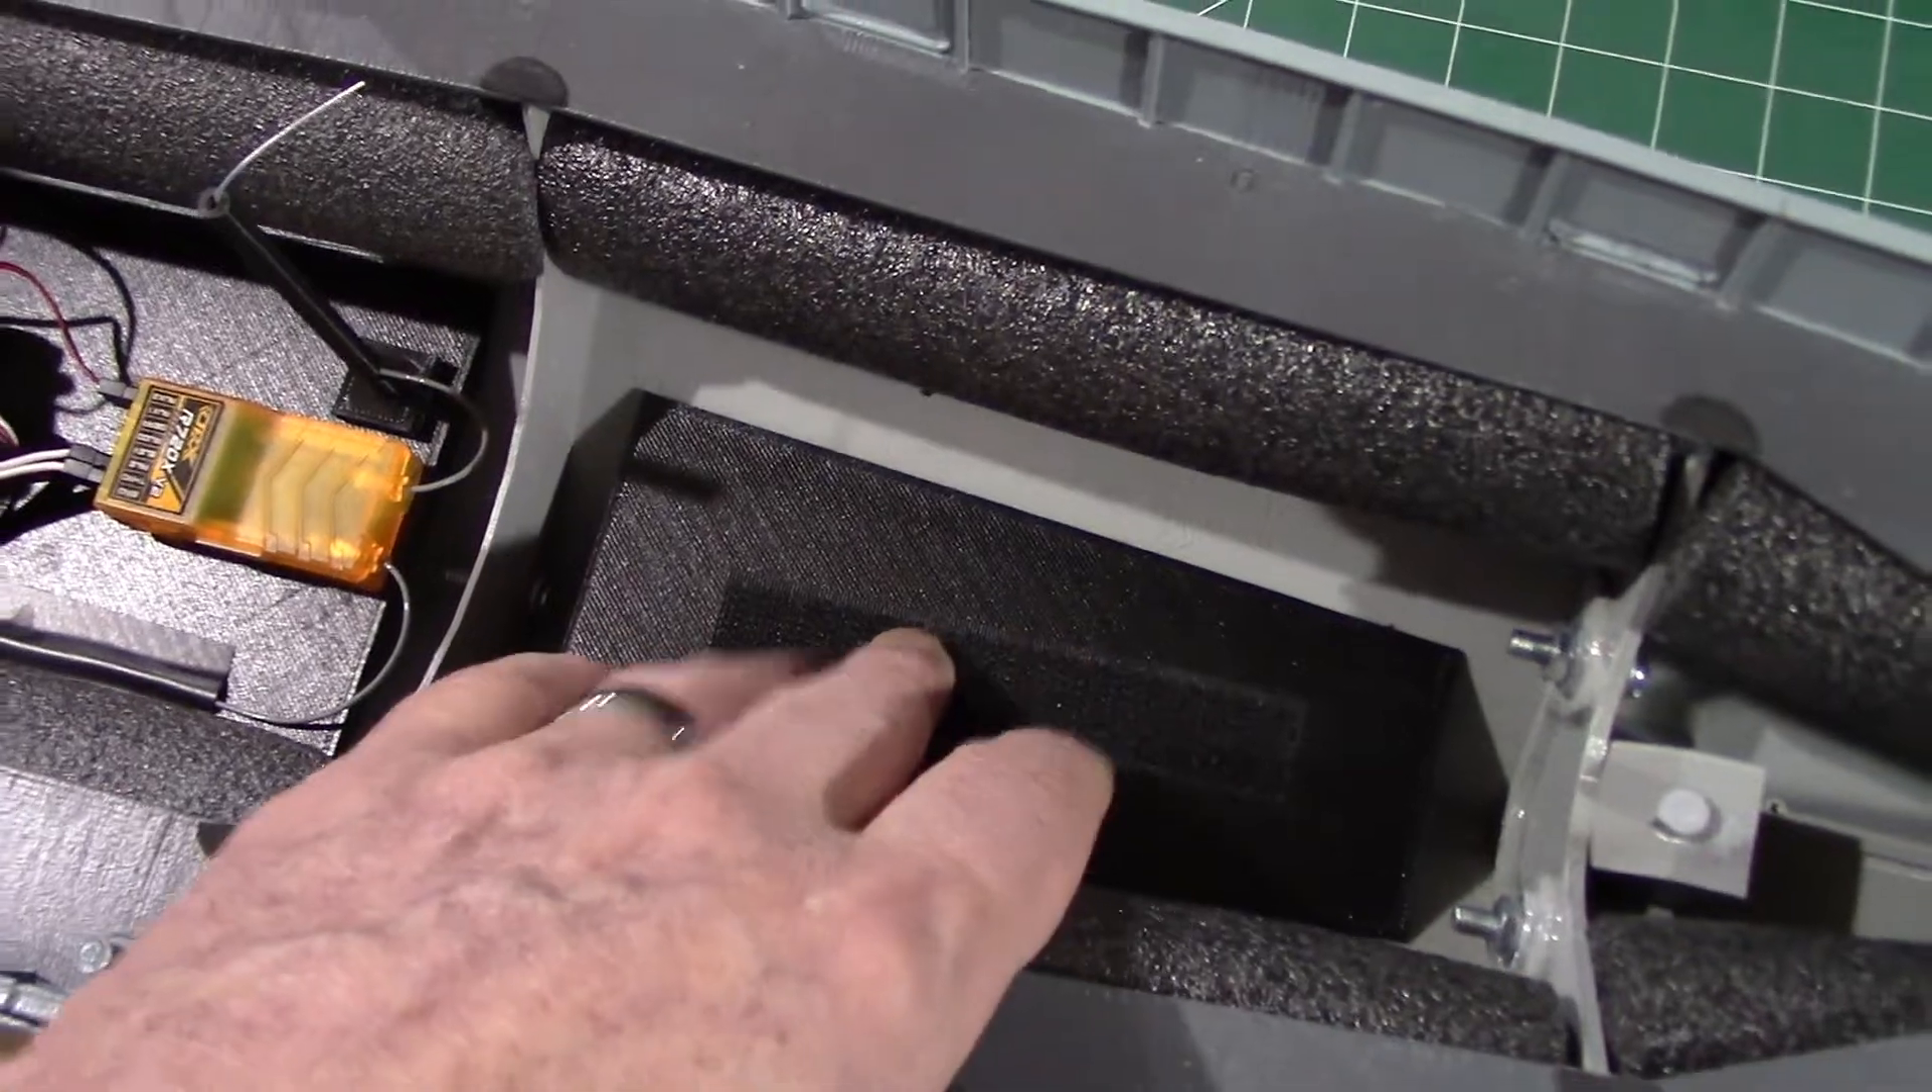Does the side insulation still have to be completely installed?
No.